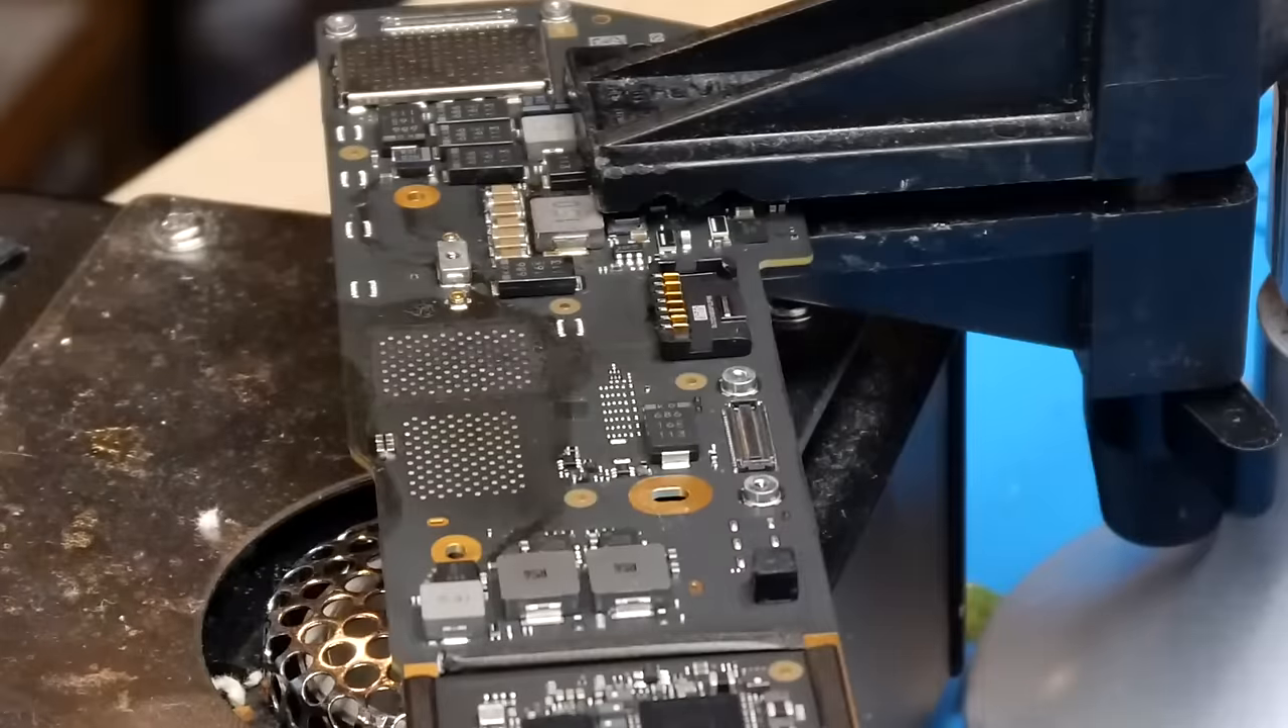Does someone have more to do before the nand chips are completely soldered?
Yes.